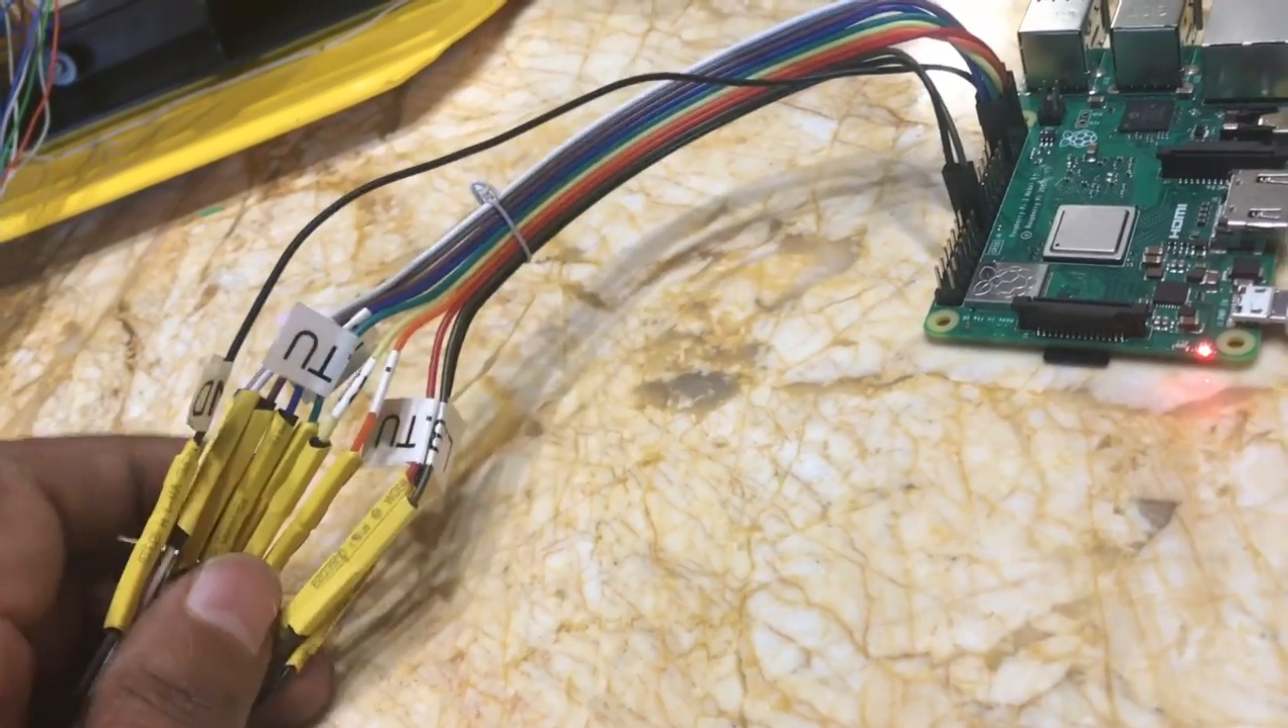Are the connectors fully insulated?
Yes.